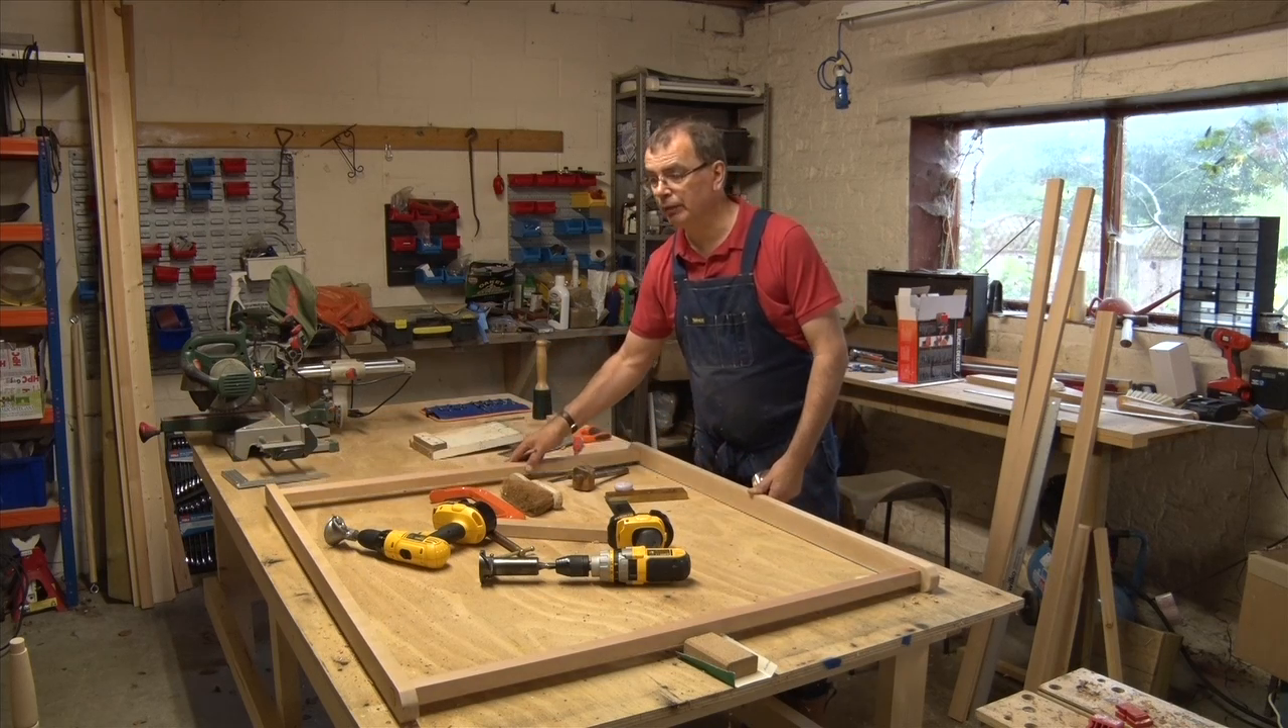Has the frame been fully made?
Yes.